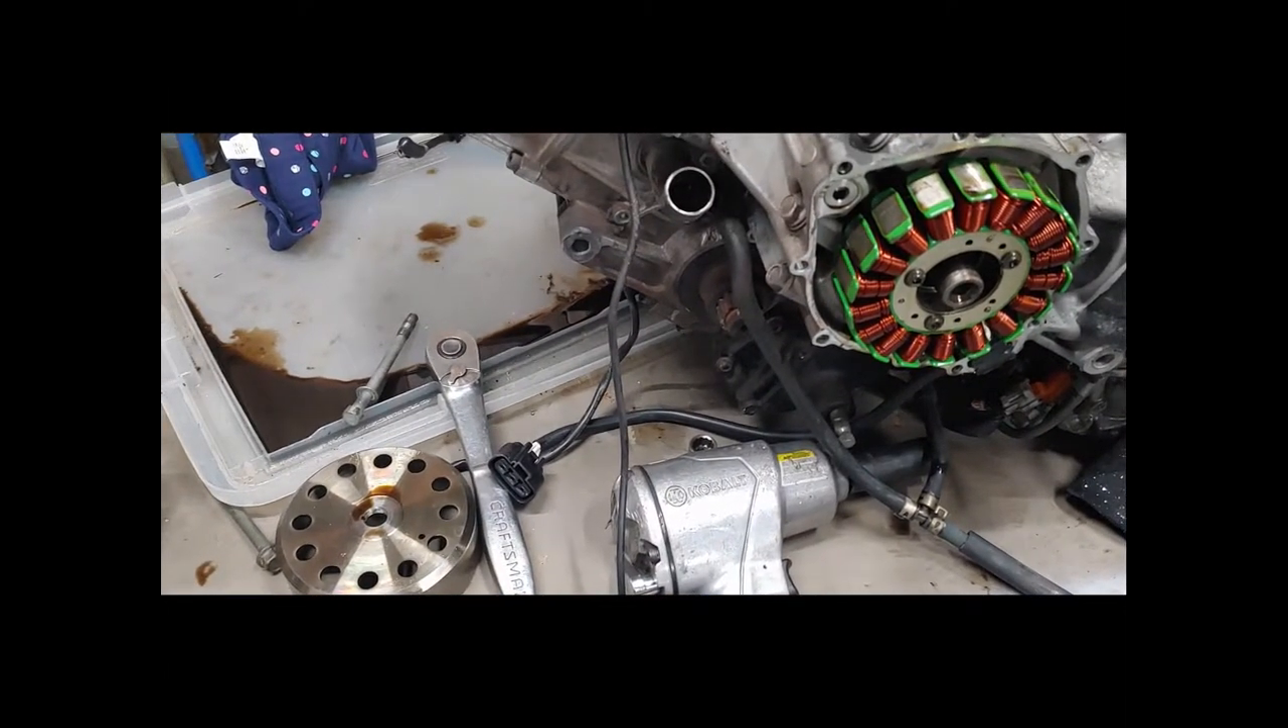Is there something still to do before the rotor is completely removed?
No.